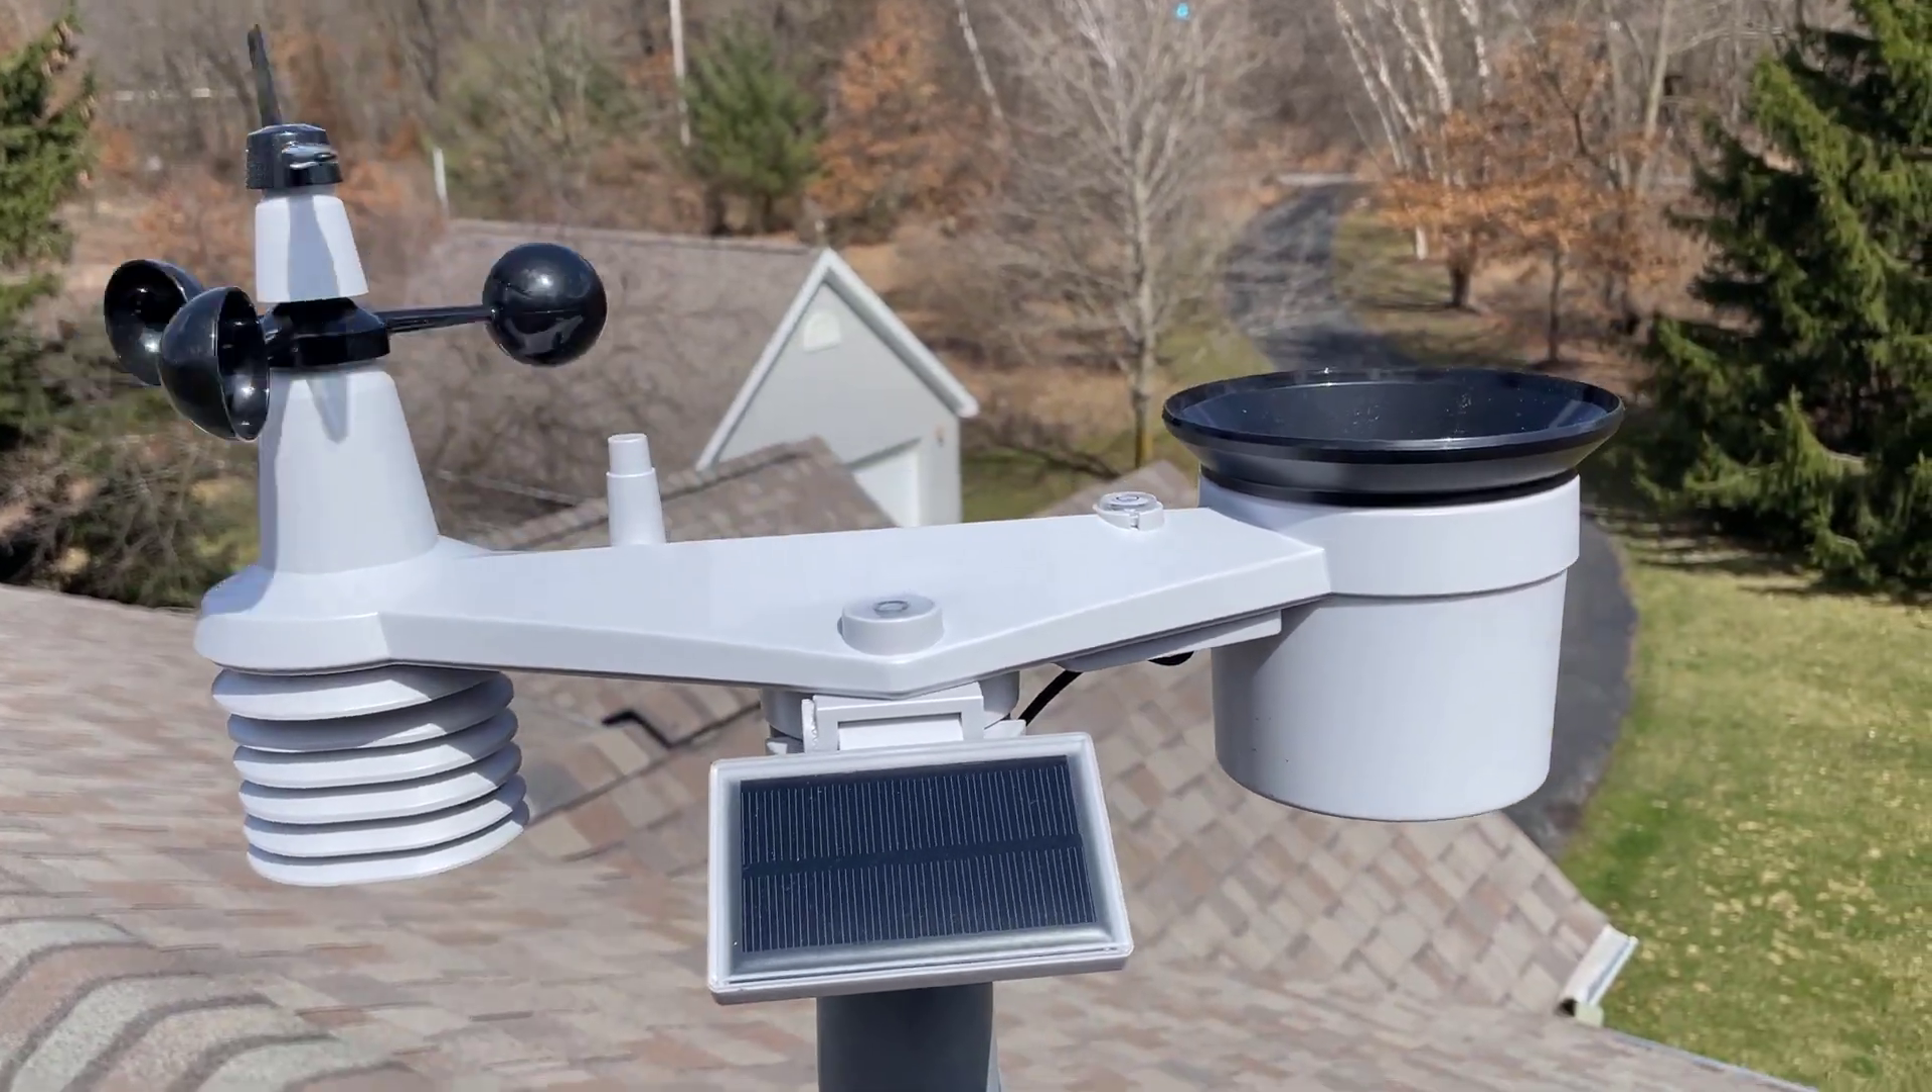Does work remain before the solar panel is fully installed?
No.